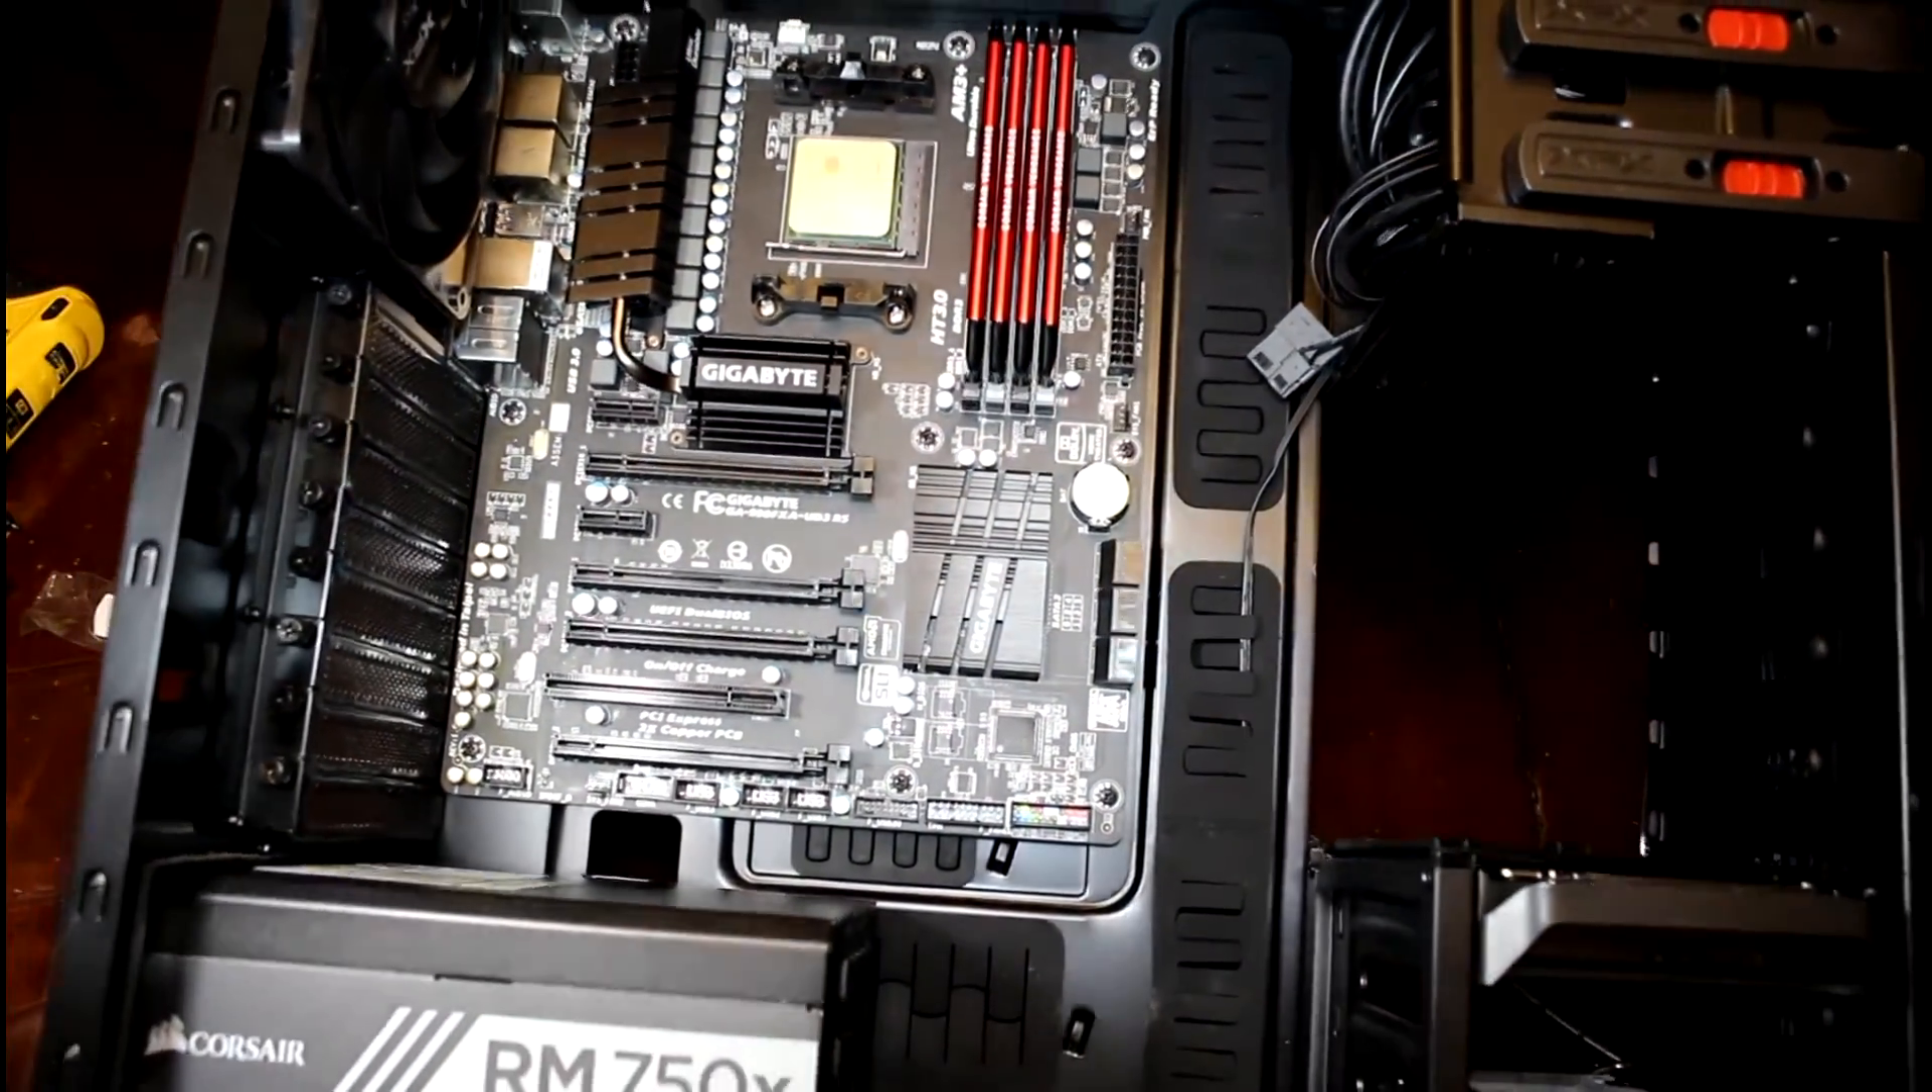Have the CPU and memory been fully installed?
Yes.